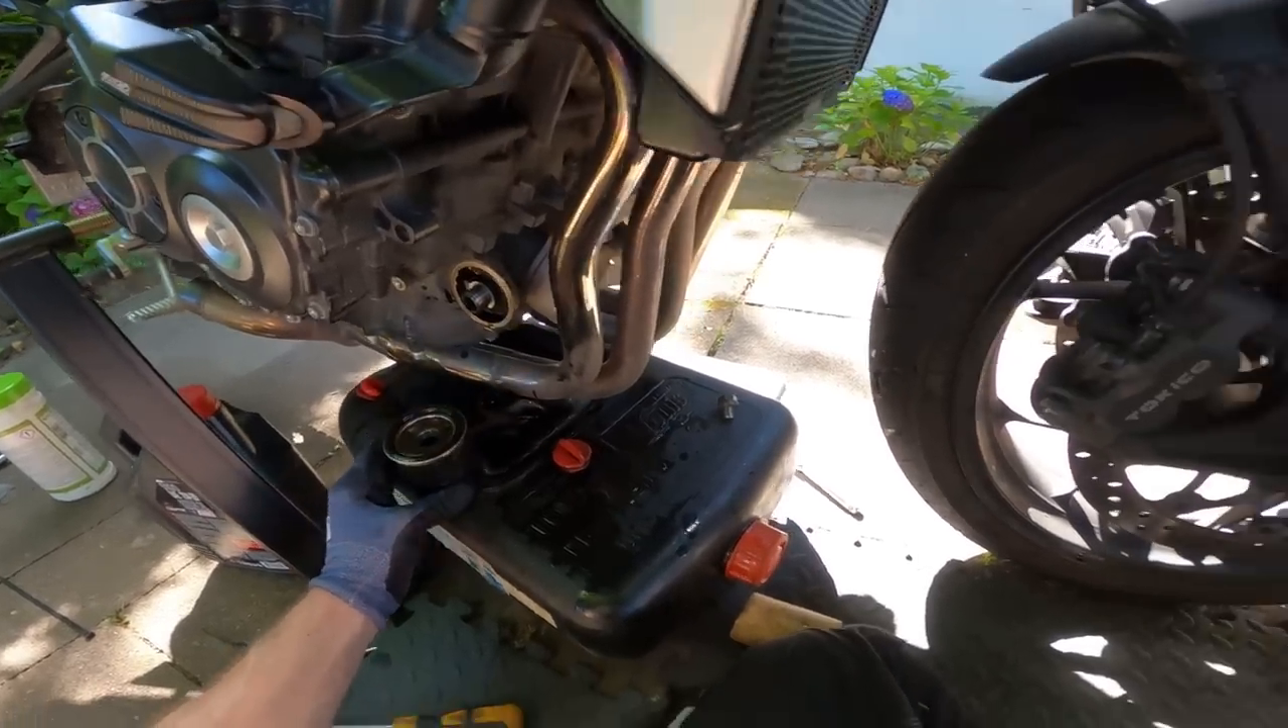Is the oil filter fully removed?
Yes.